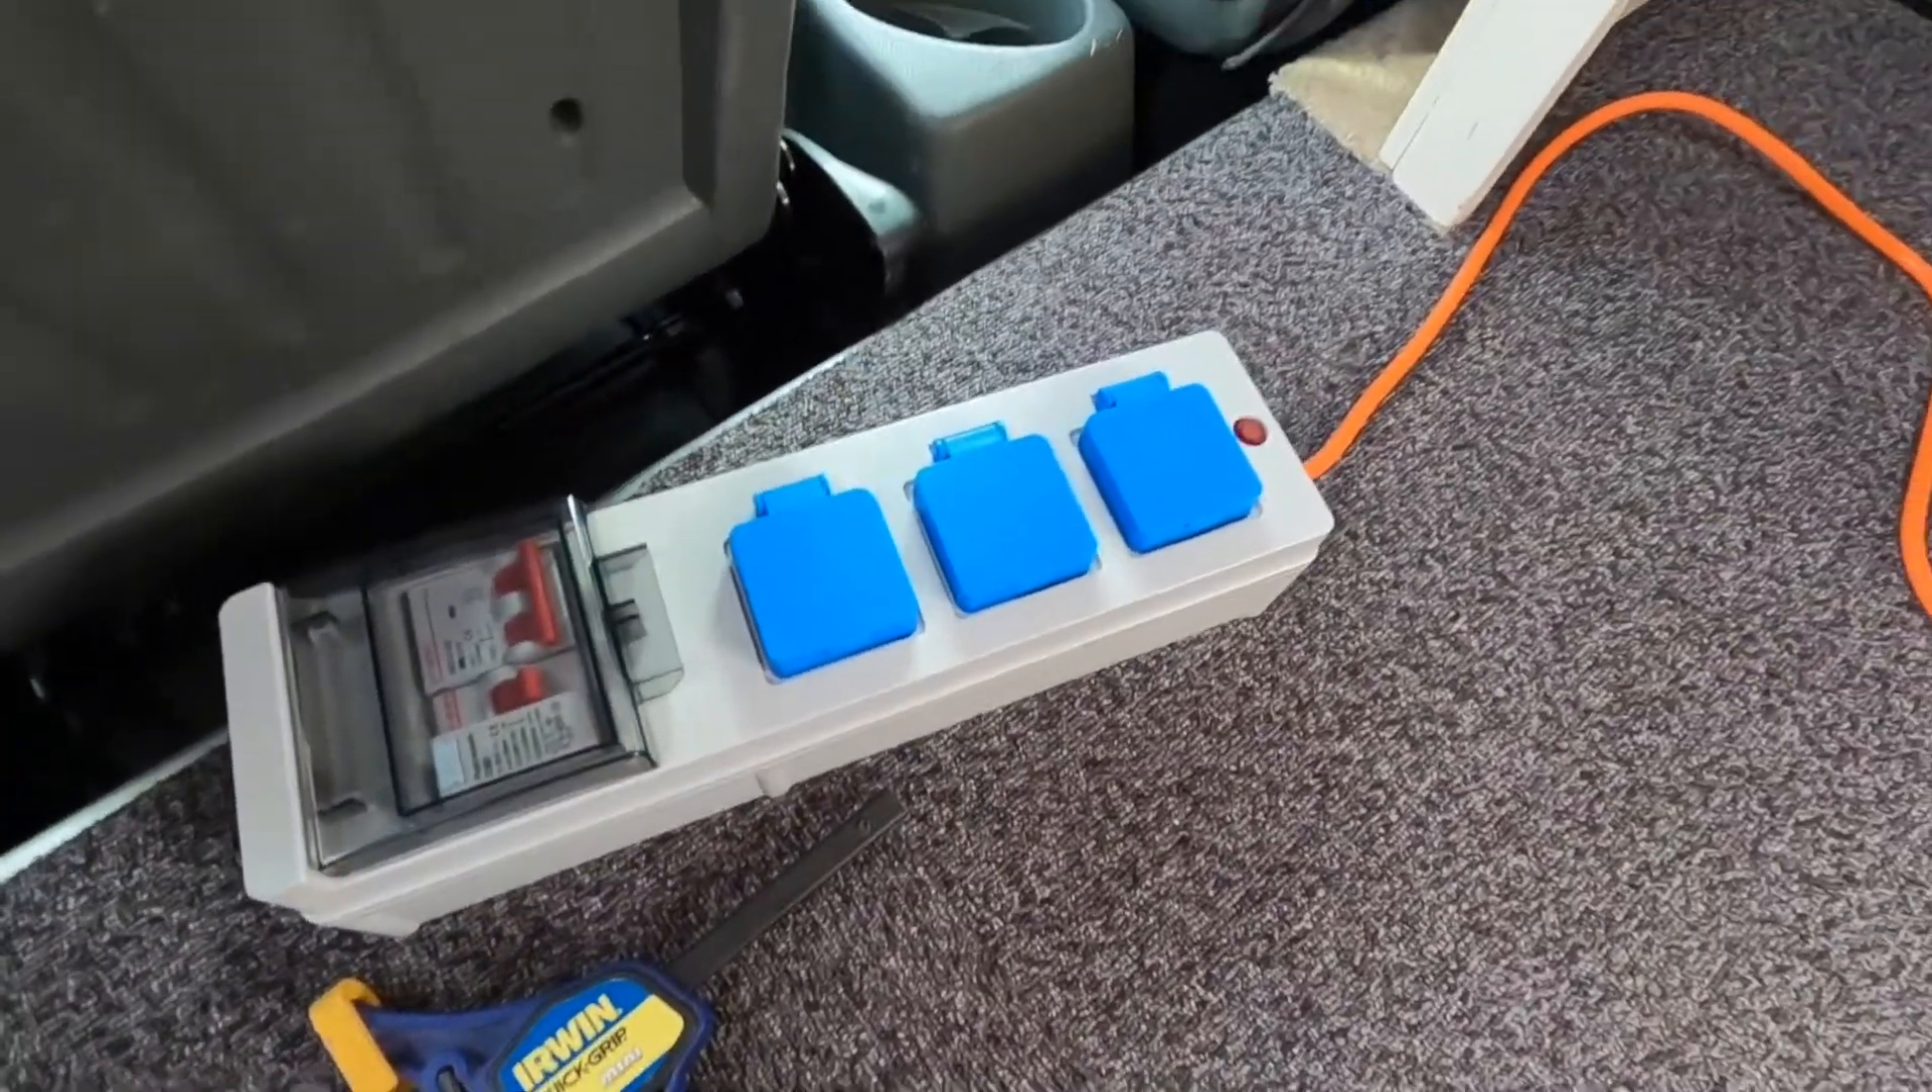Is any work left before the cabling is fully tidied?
Yes.